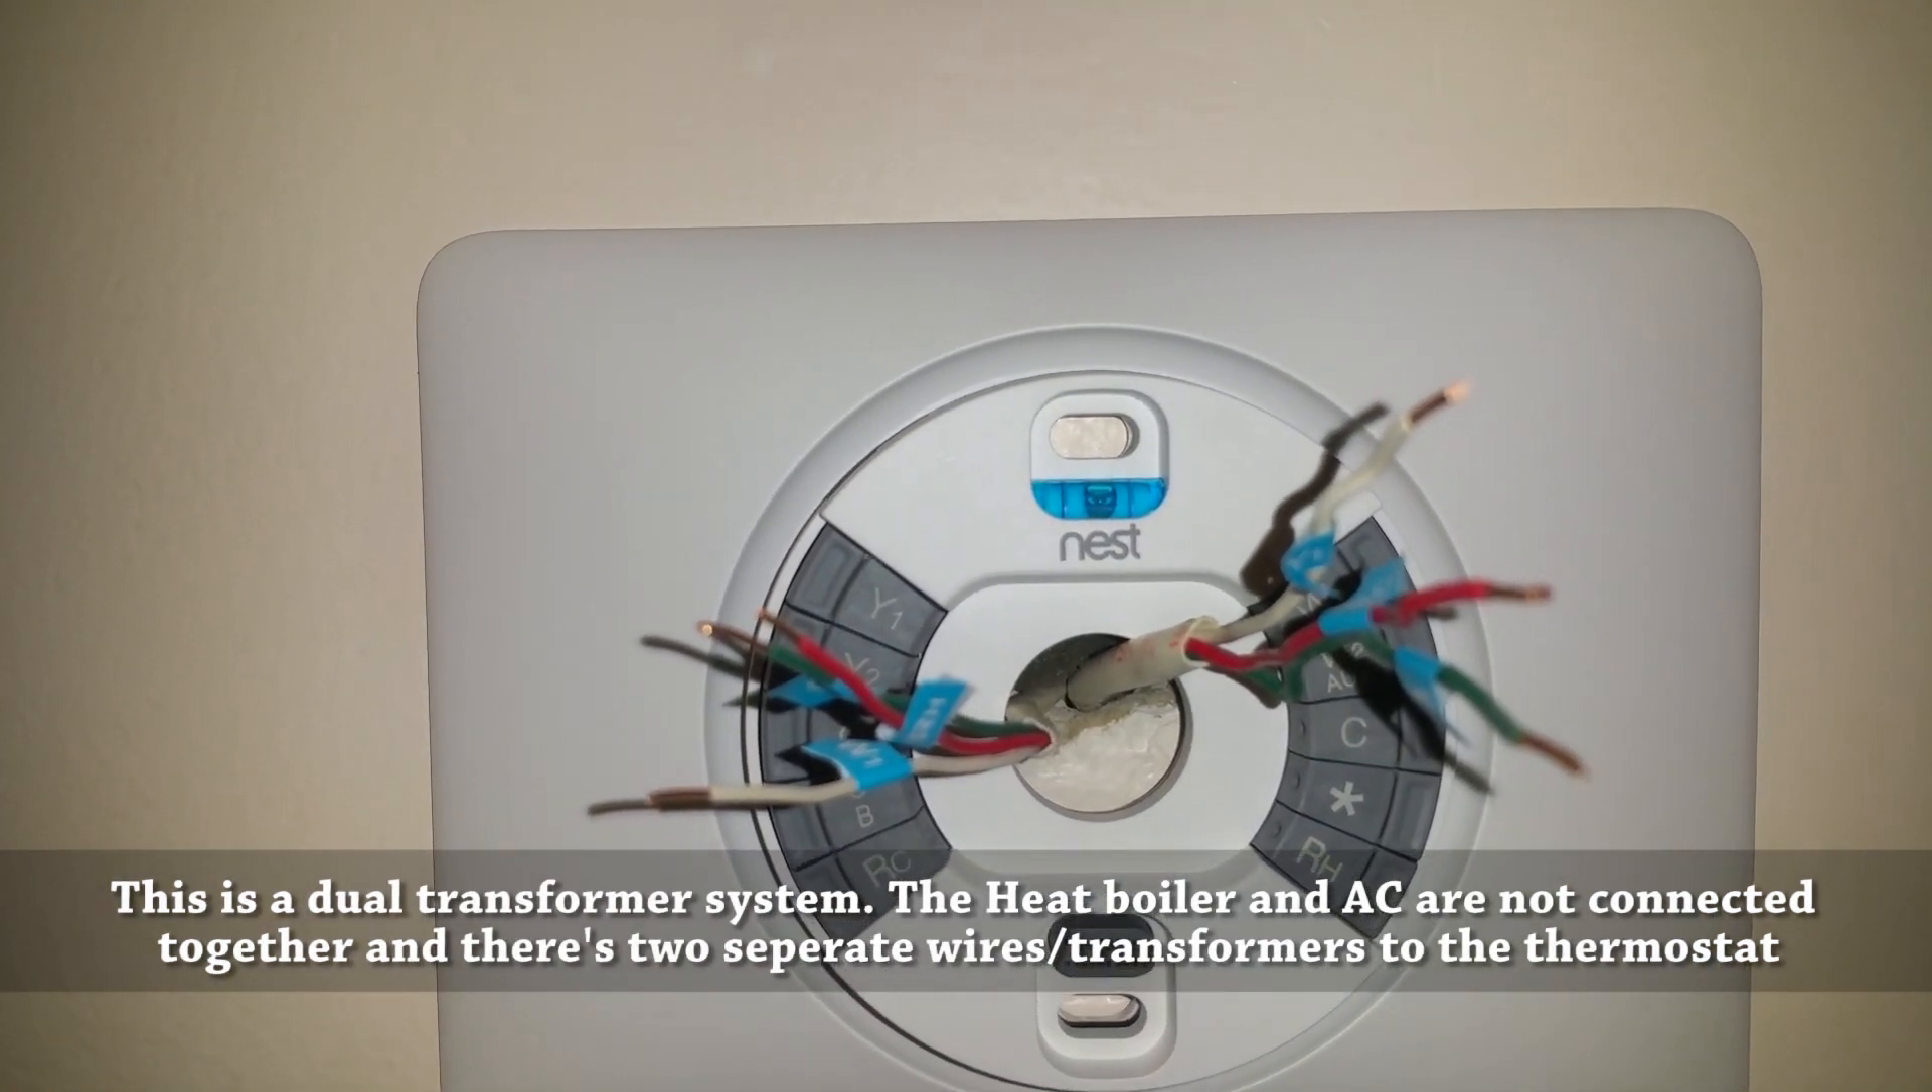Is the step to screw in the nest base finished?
No.